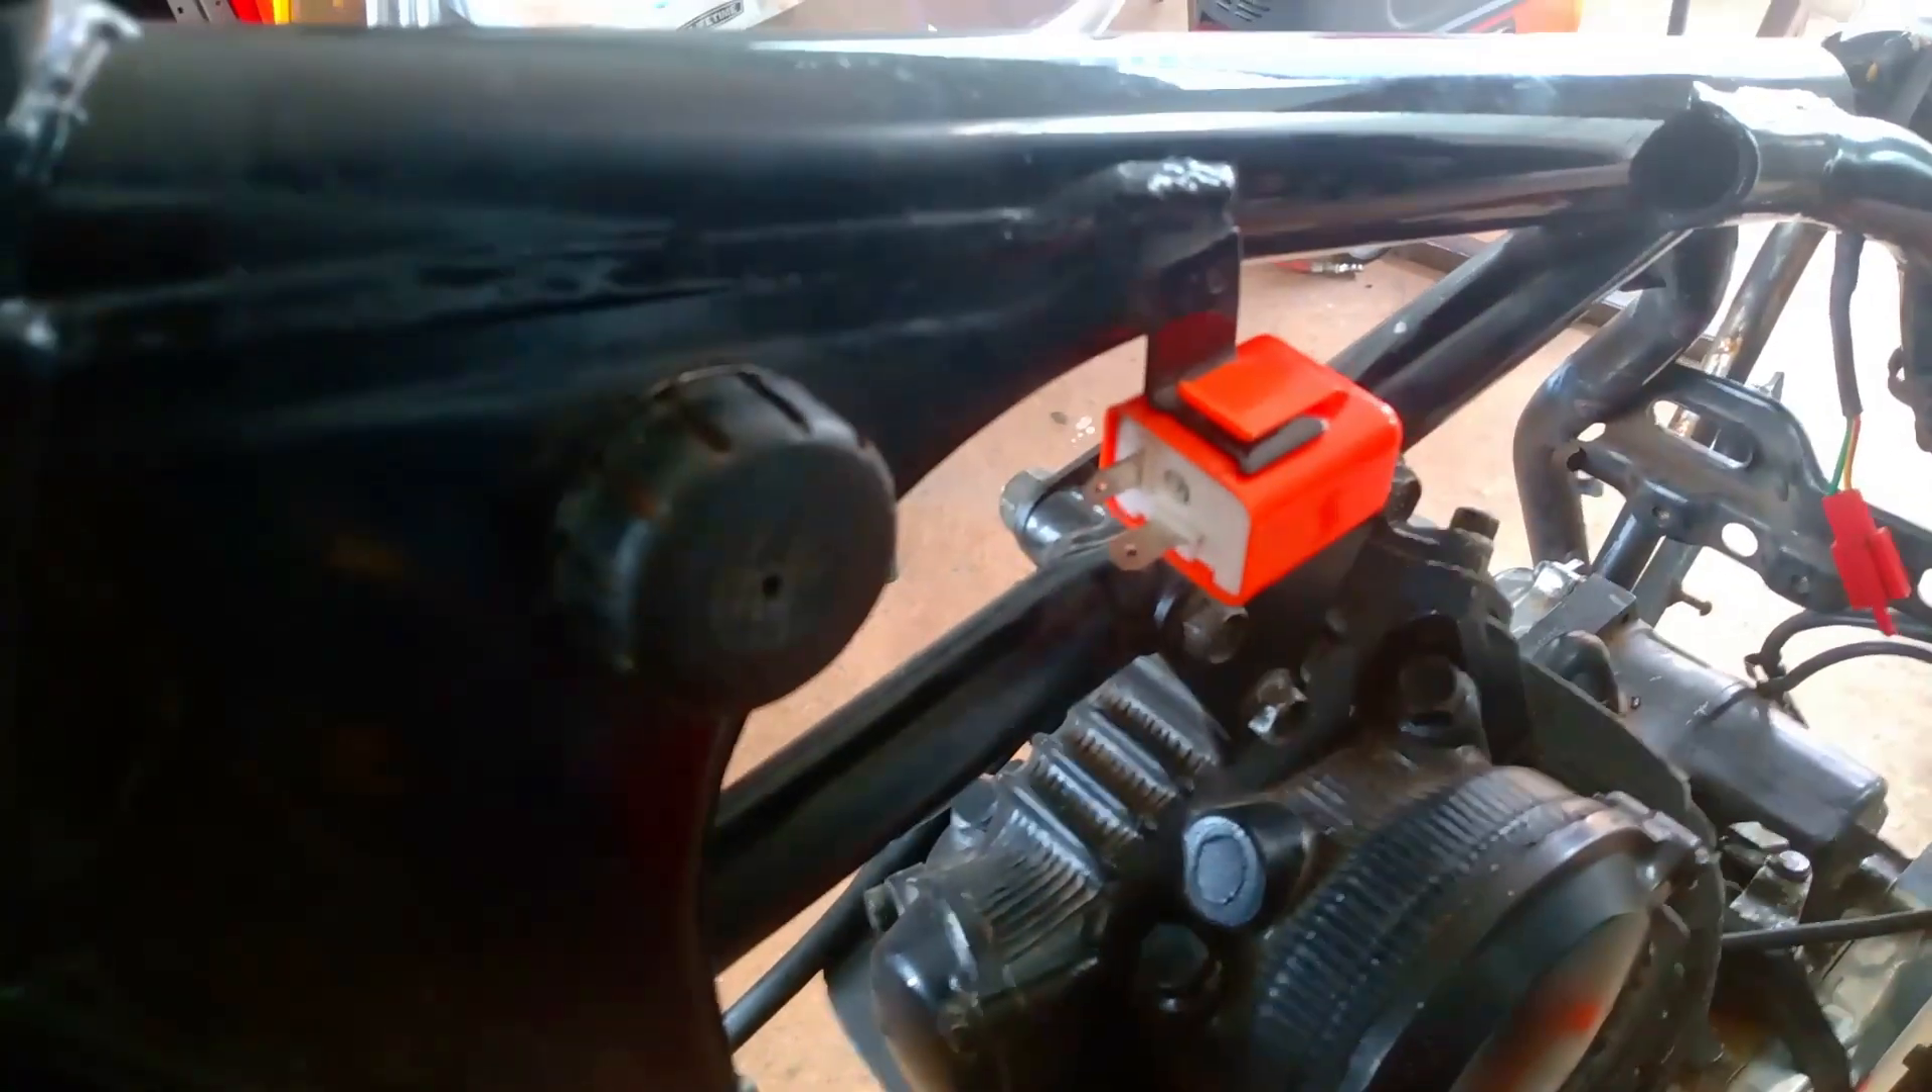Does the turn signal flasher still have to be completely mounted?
No.